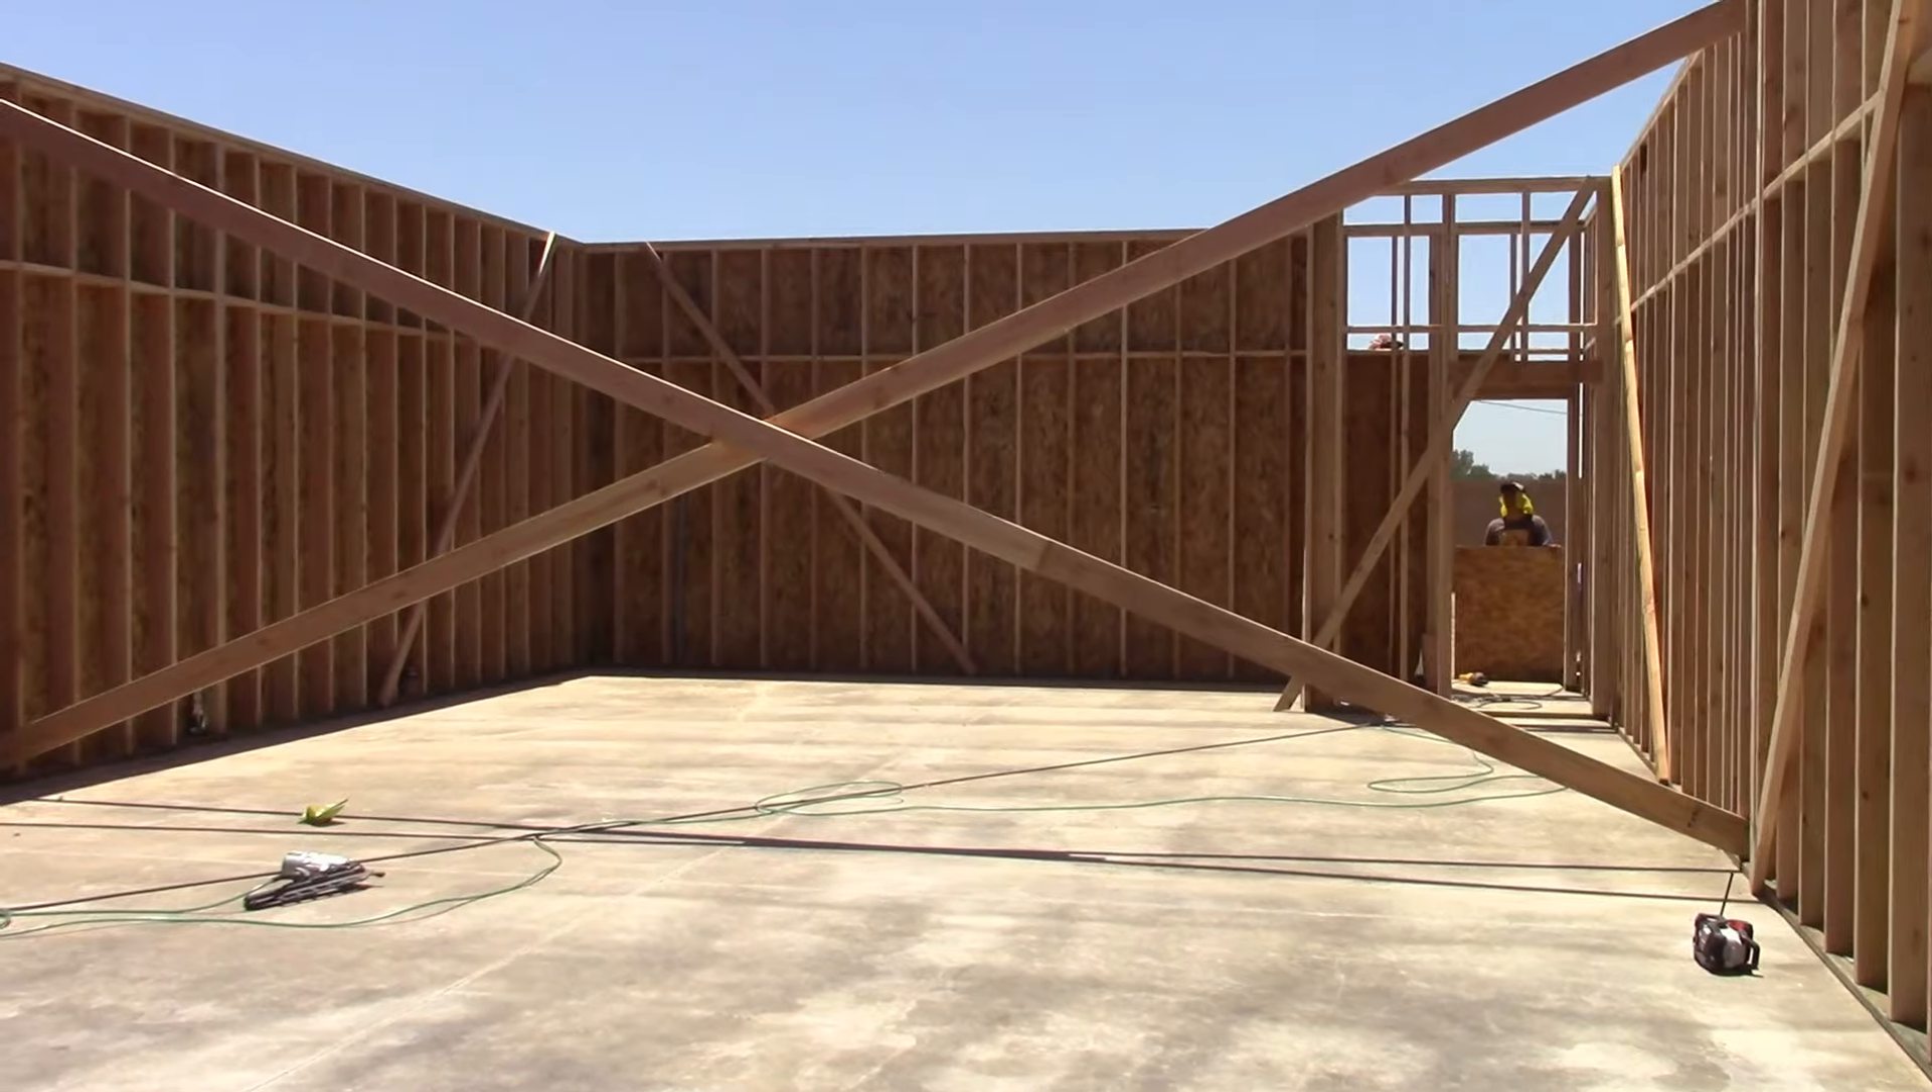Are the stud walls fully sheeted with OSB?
No.